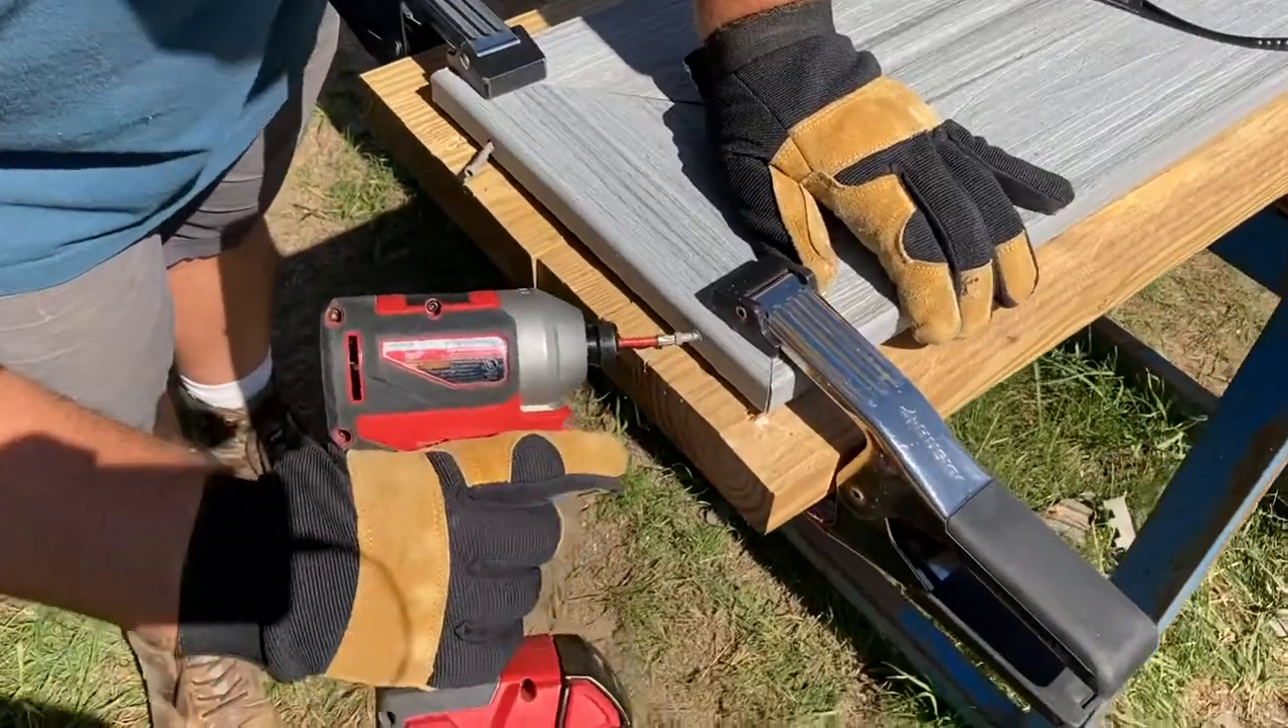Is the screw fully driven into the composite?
No.